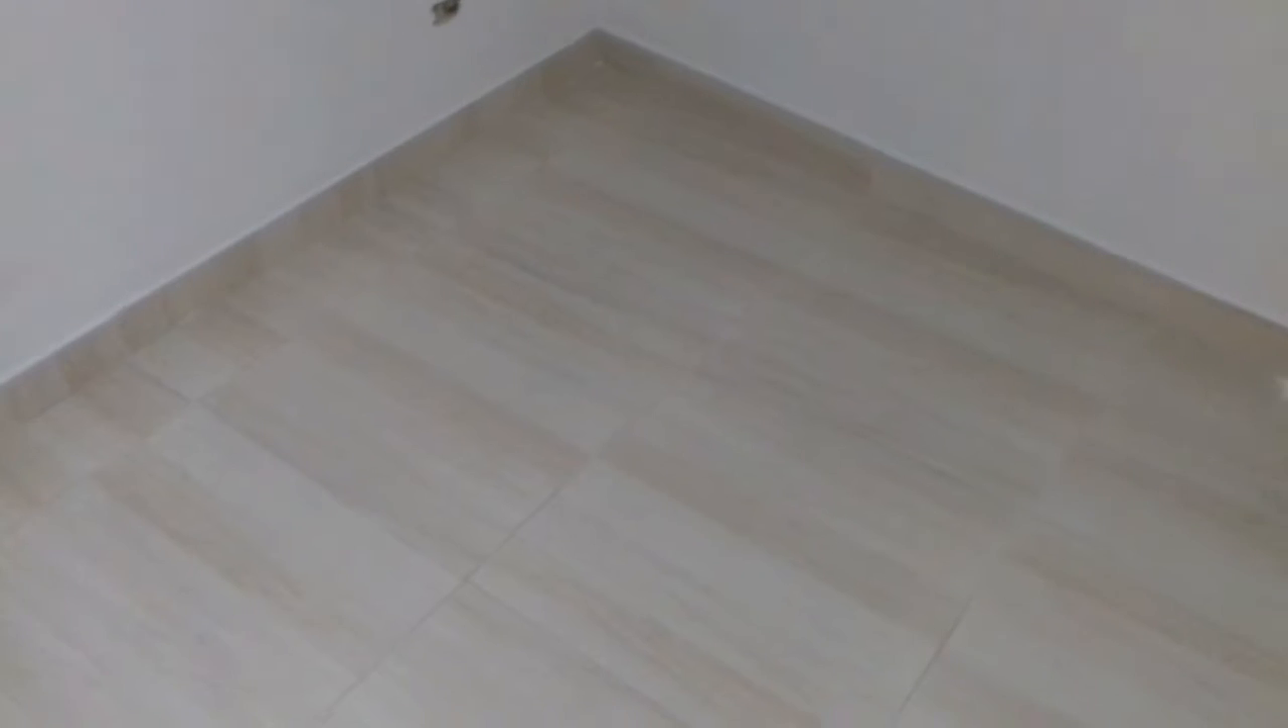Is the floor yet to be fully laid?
No.